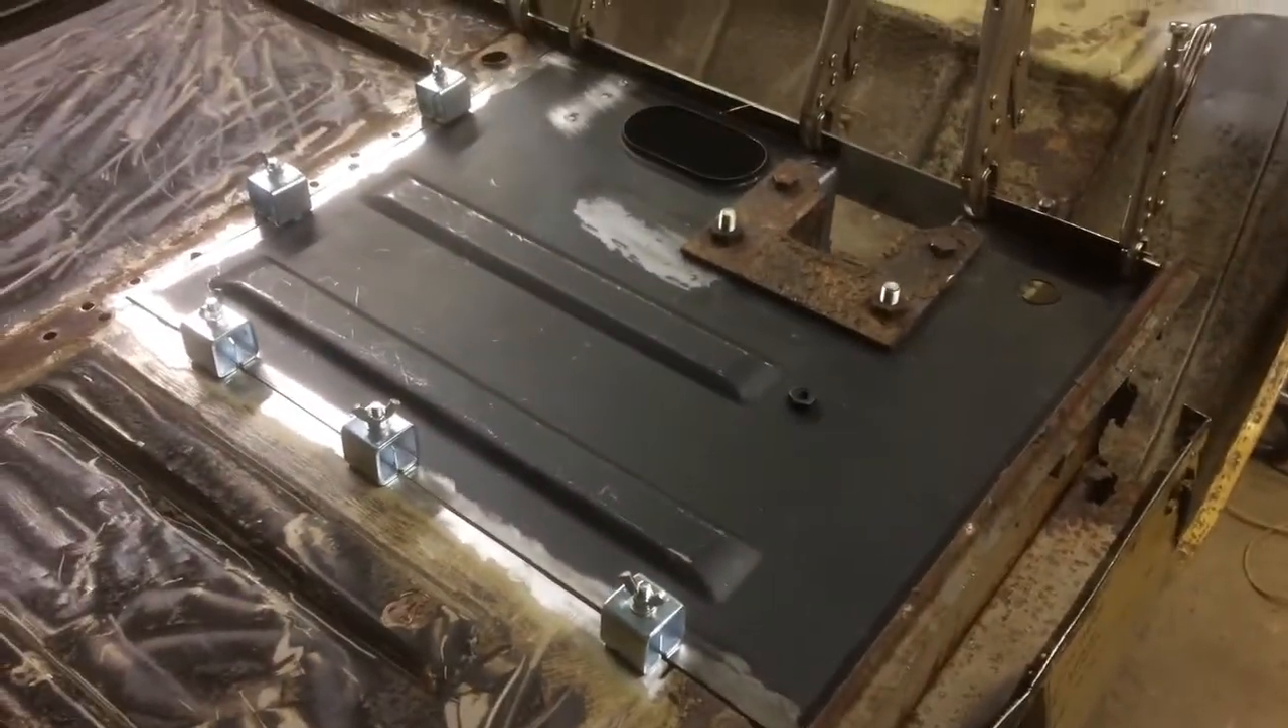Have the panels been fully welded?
No.